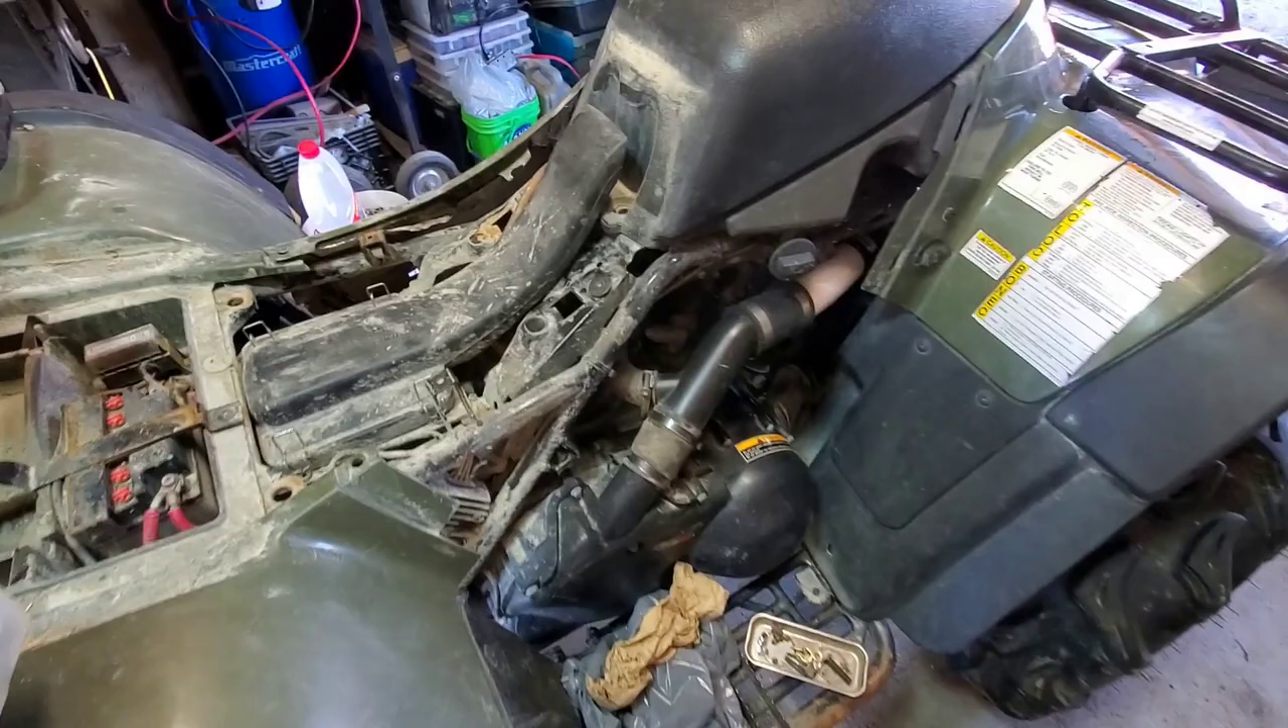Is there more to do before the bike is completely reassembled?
Yes.